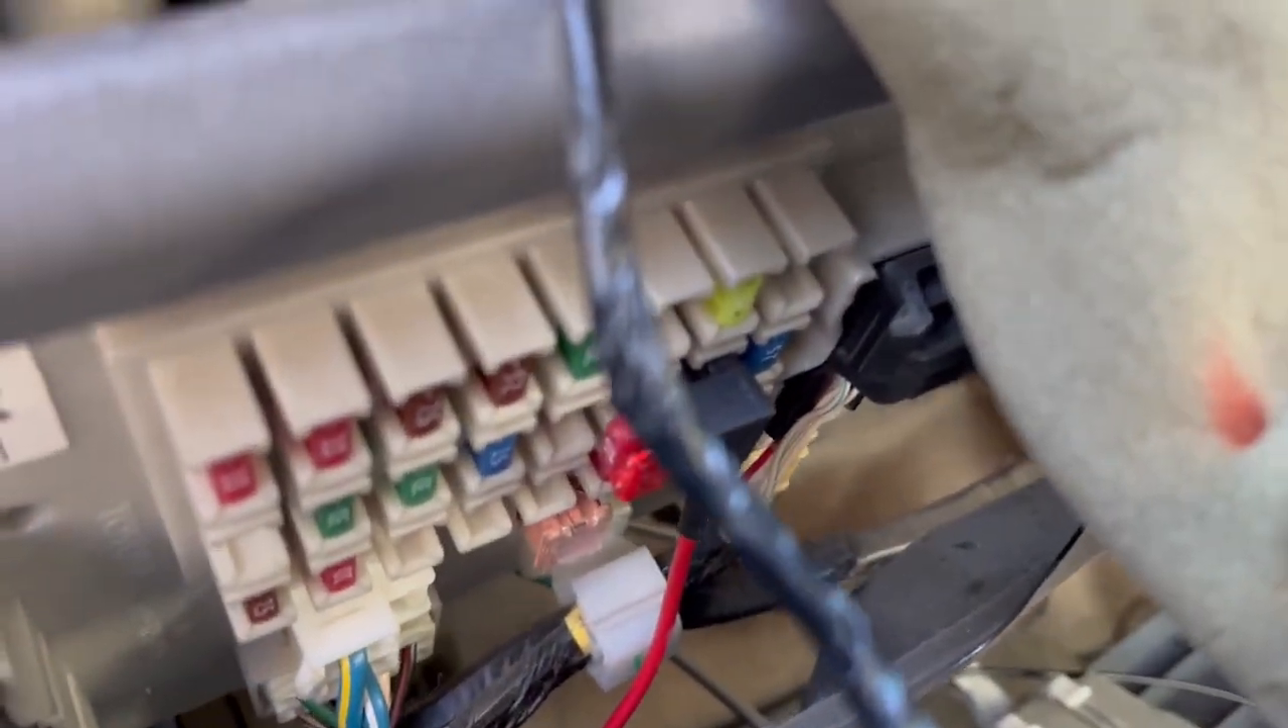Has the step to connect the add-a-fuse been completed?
Yes.